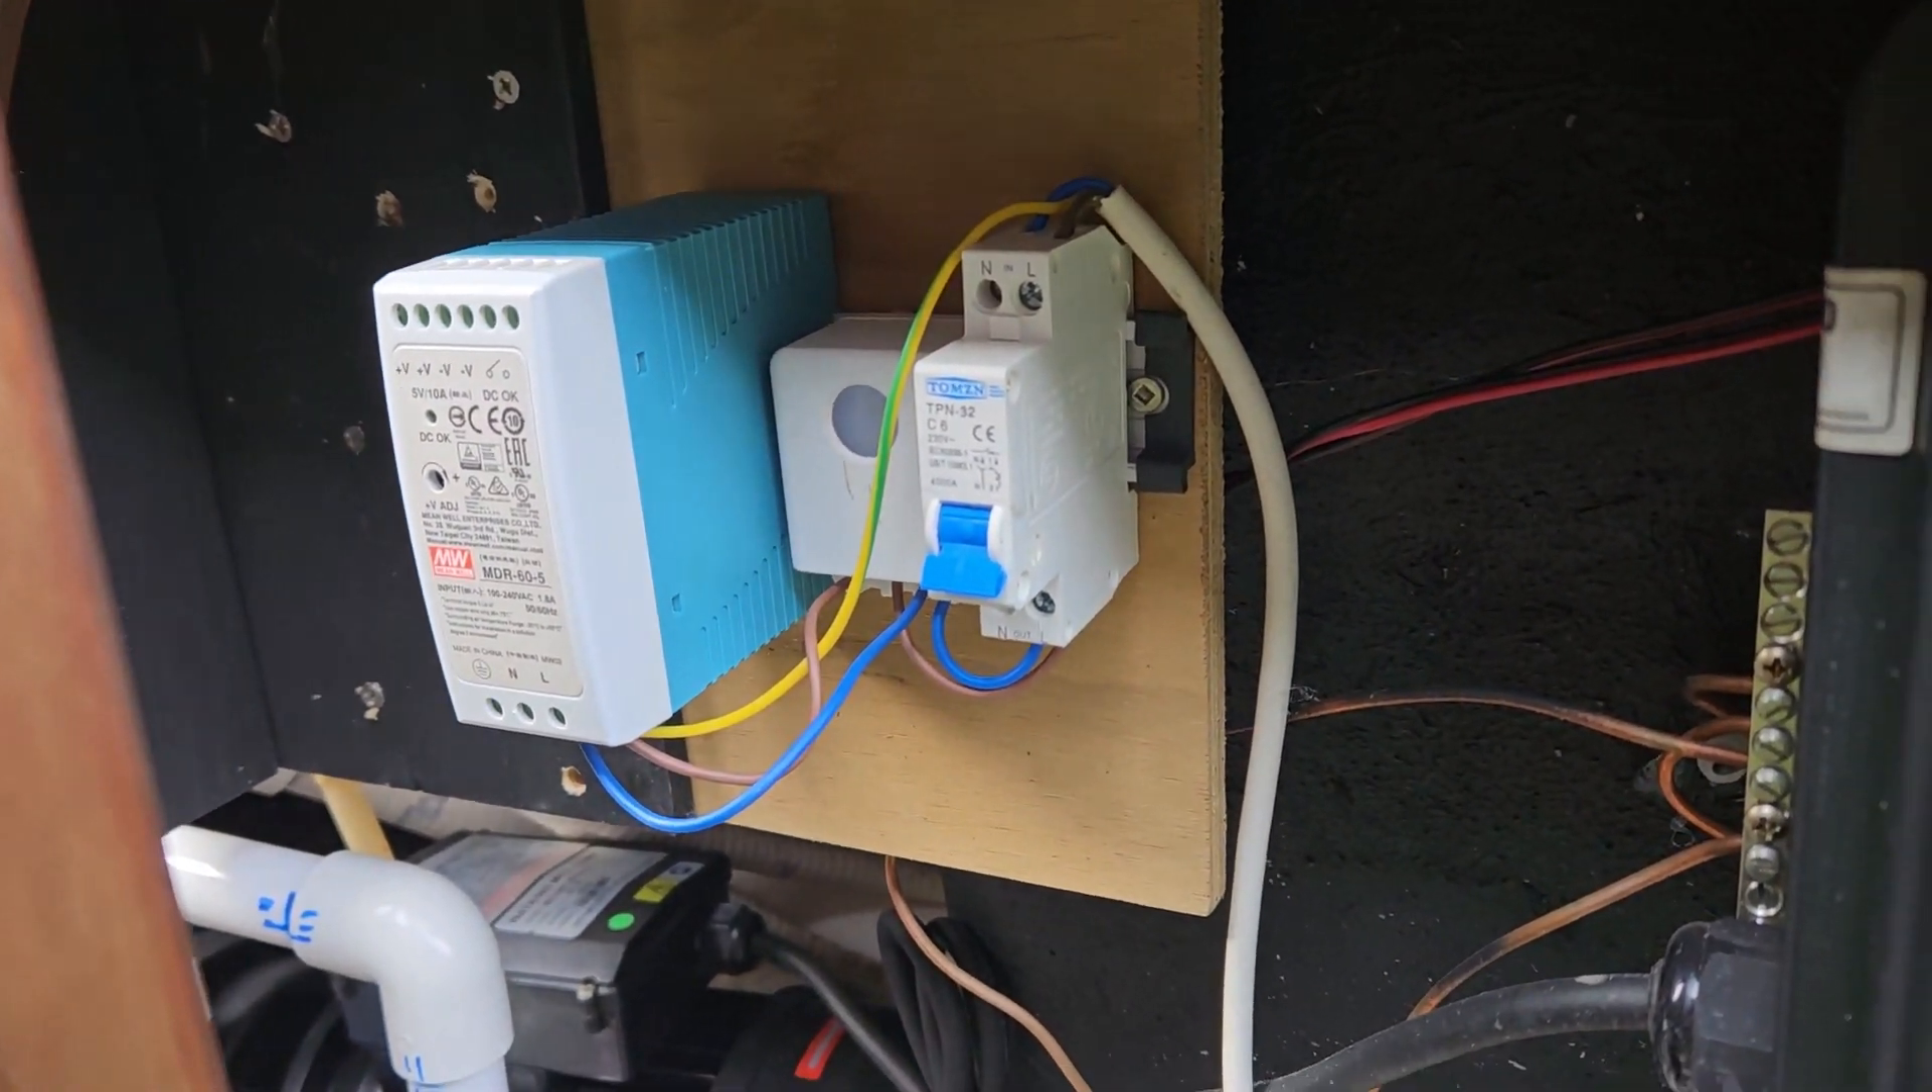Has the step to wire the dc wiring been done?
No.